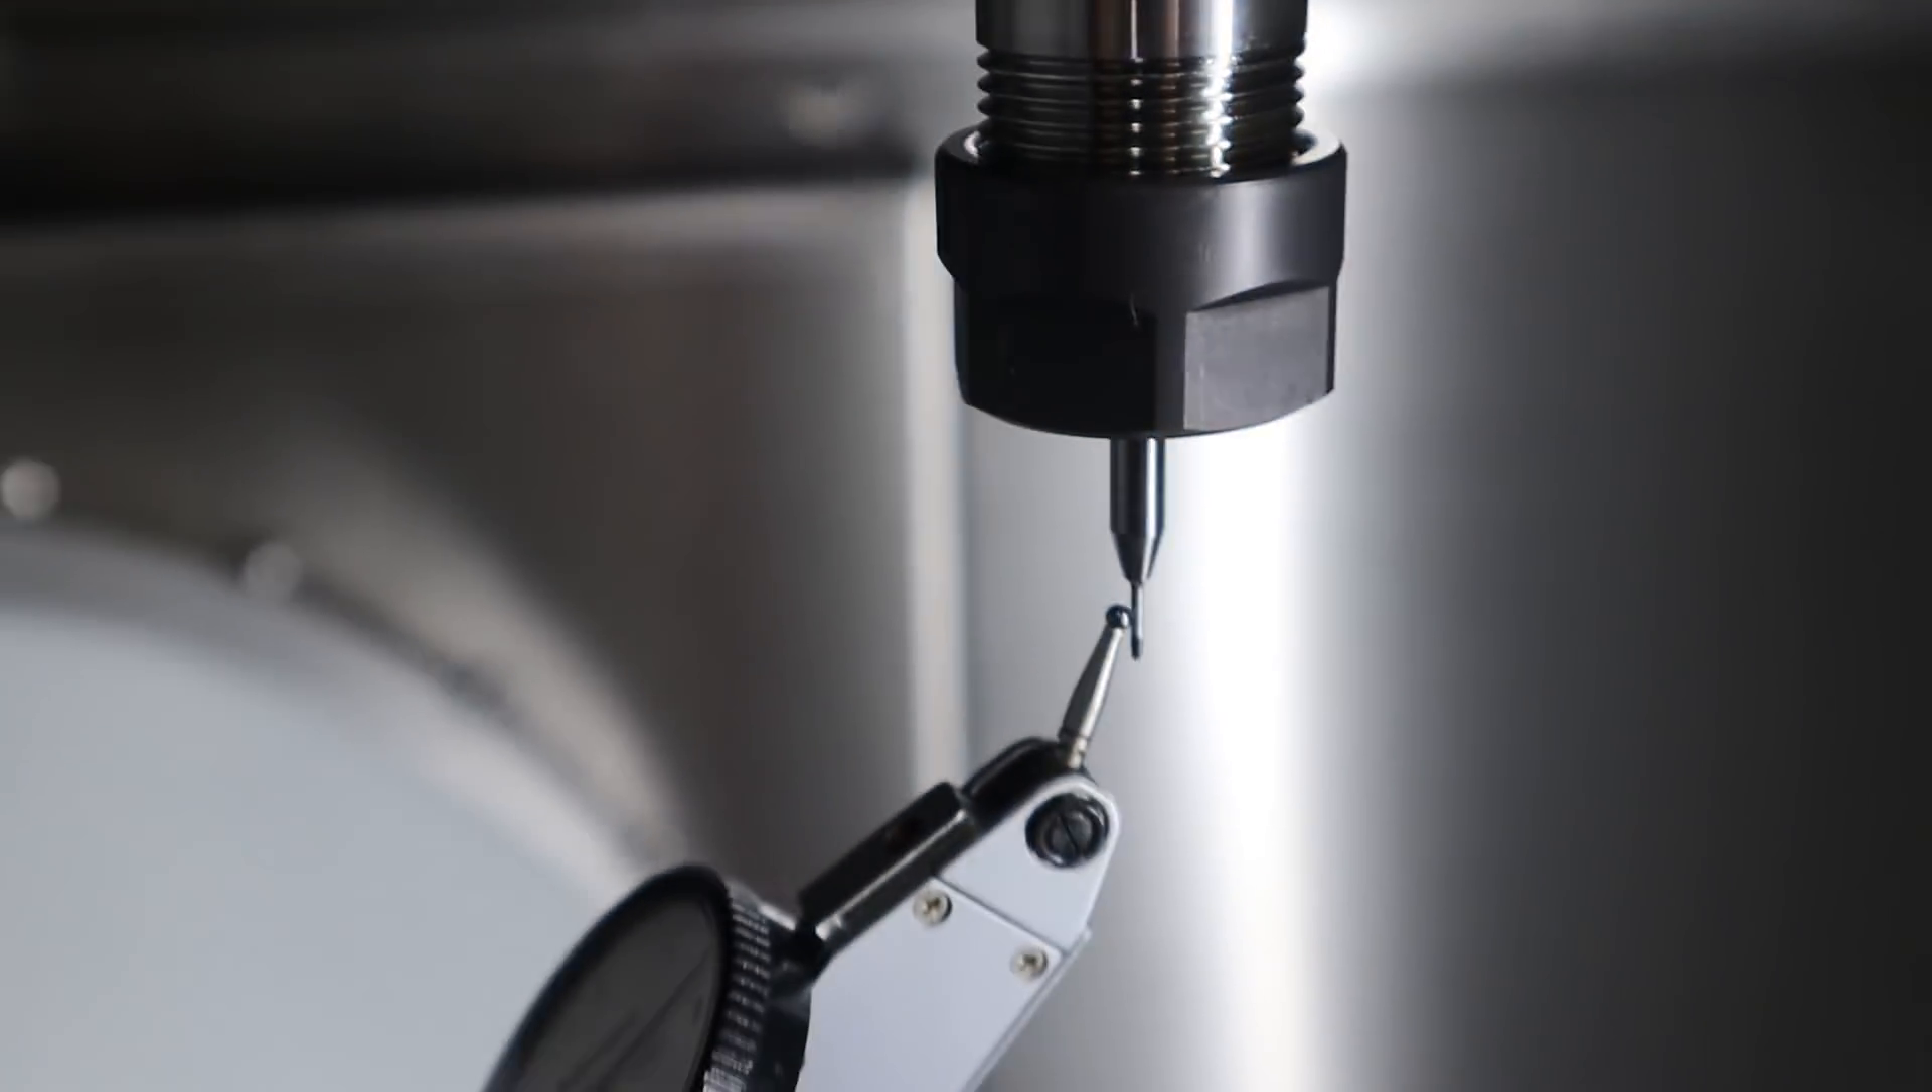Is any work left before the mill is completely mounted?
No.